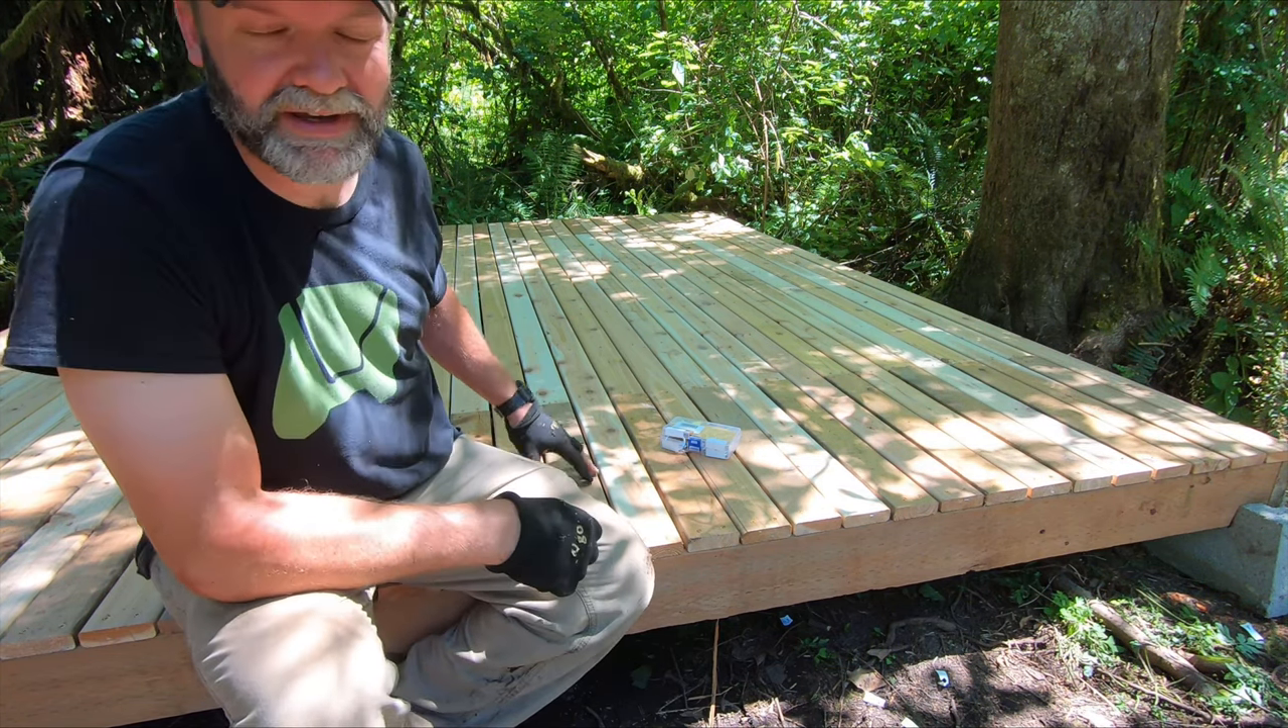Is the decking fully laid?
Yes.